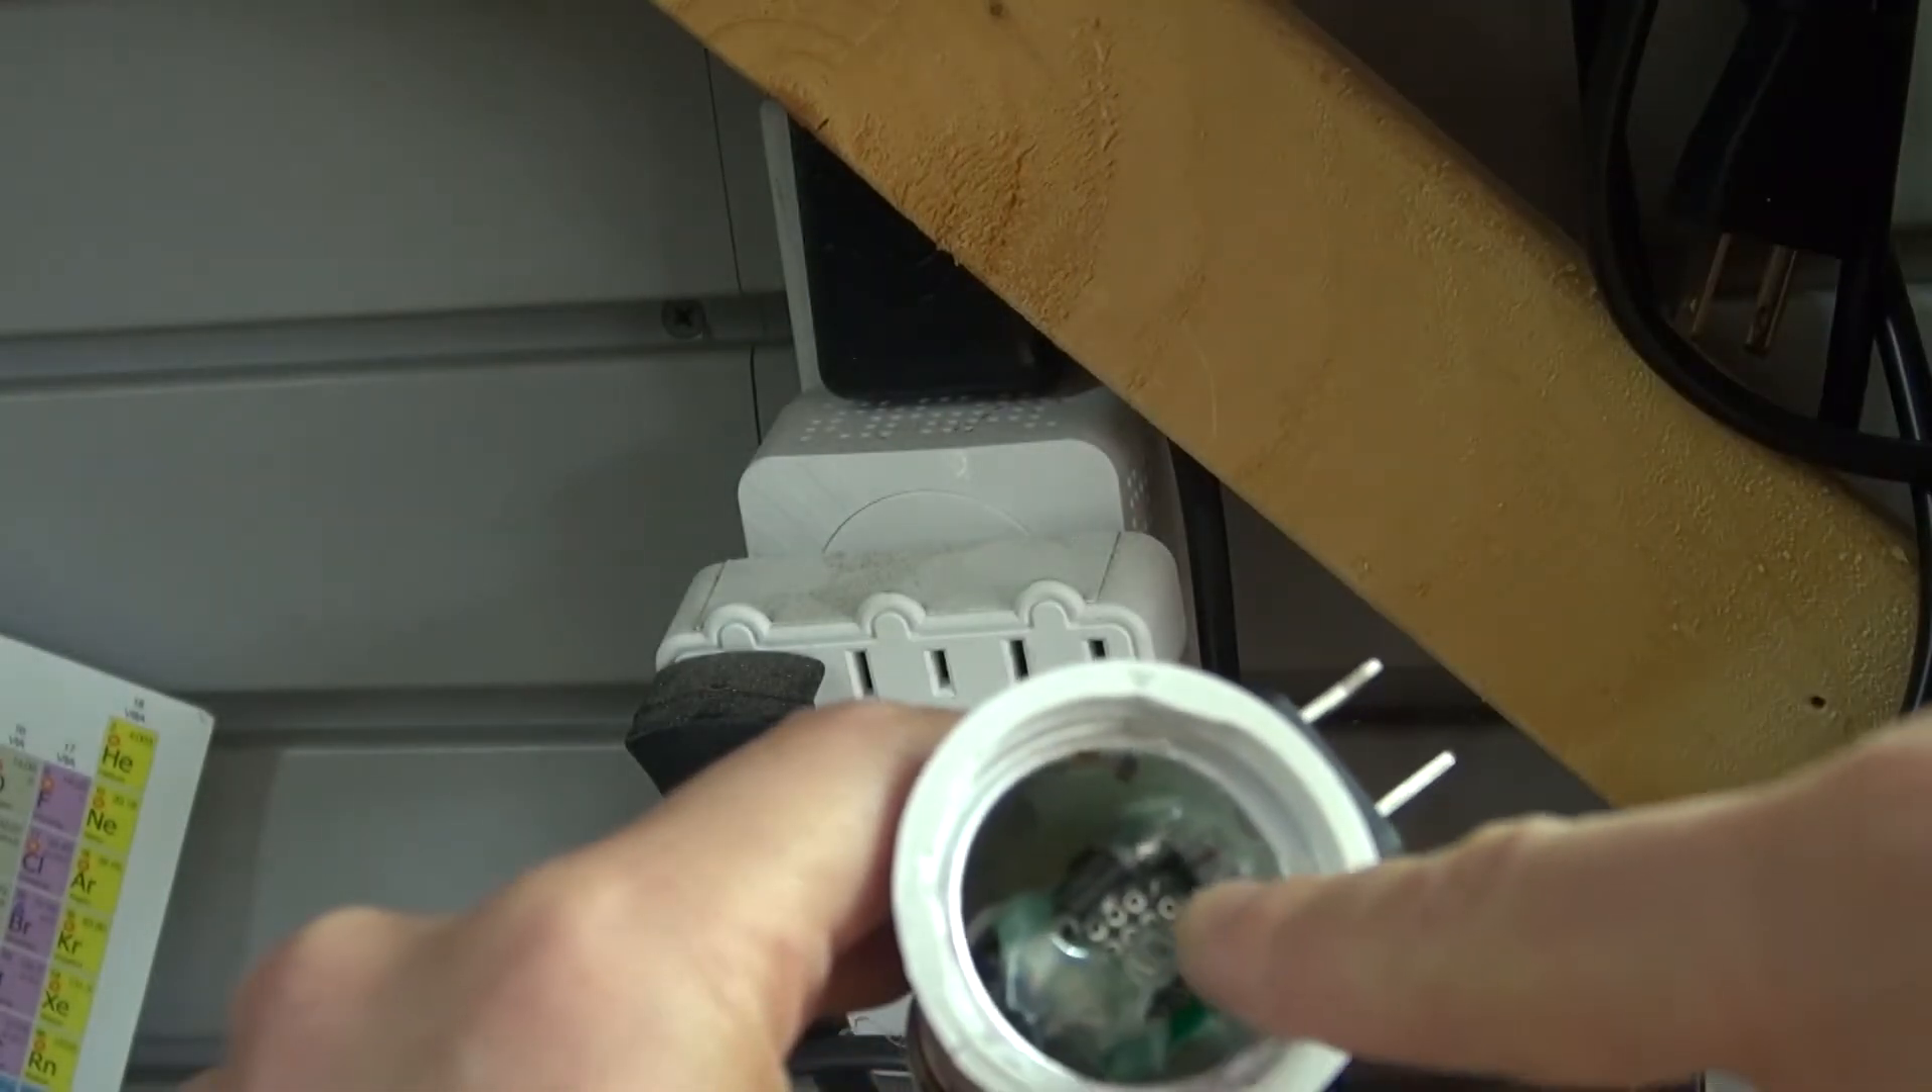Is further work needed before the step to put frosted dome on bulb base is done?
Yes.